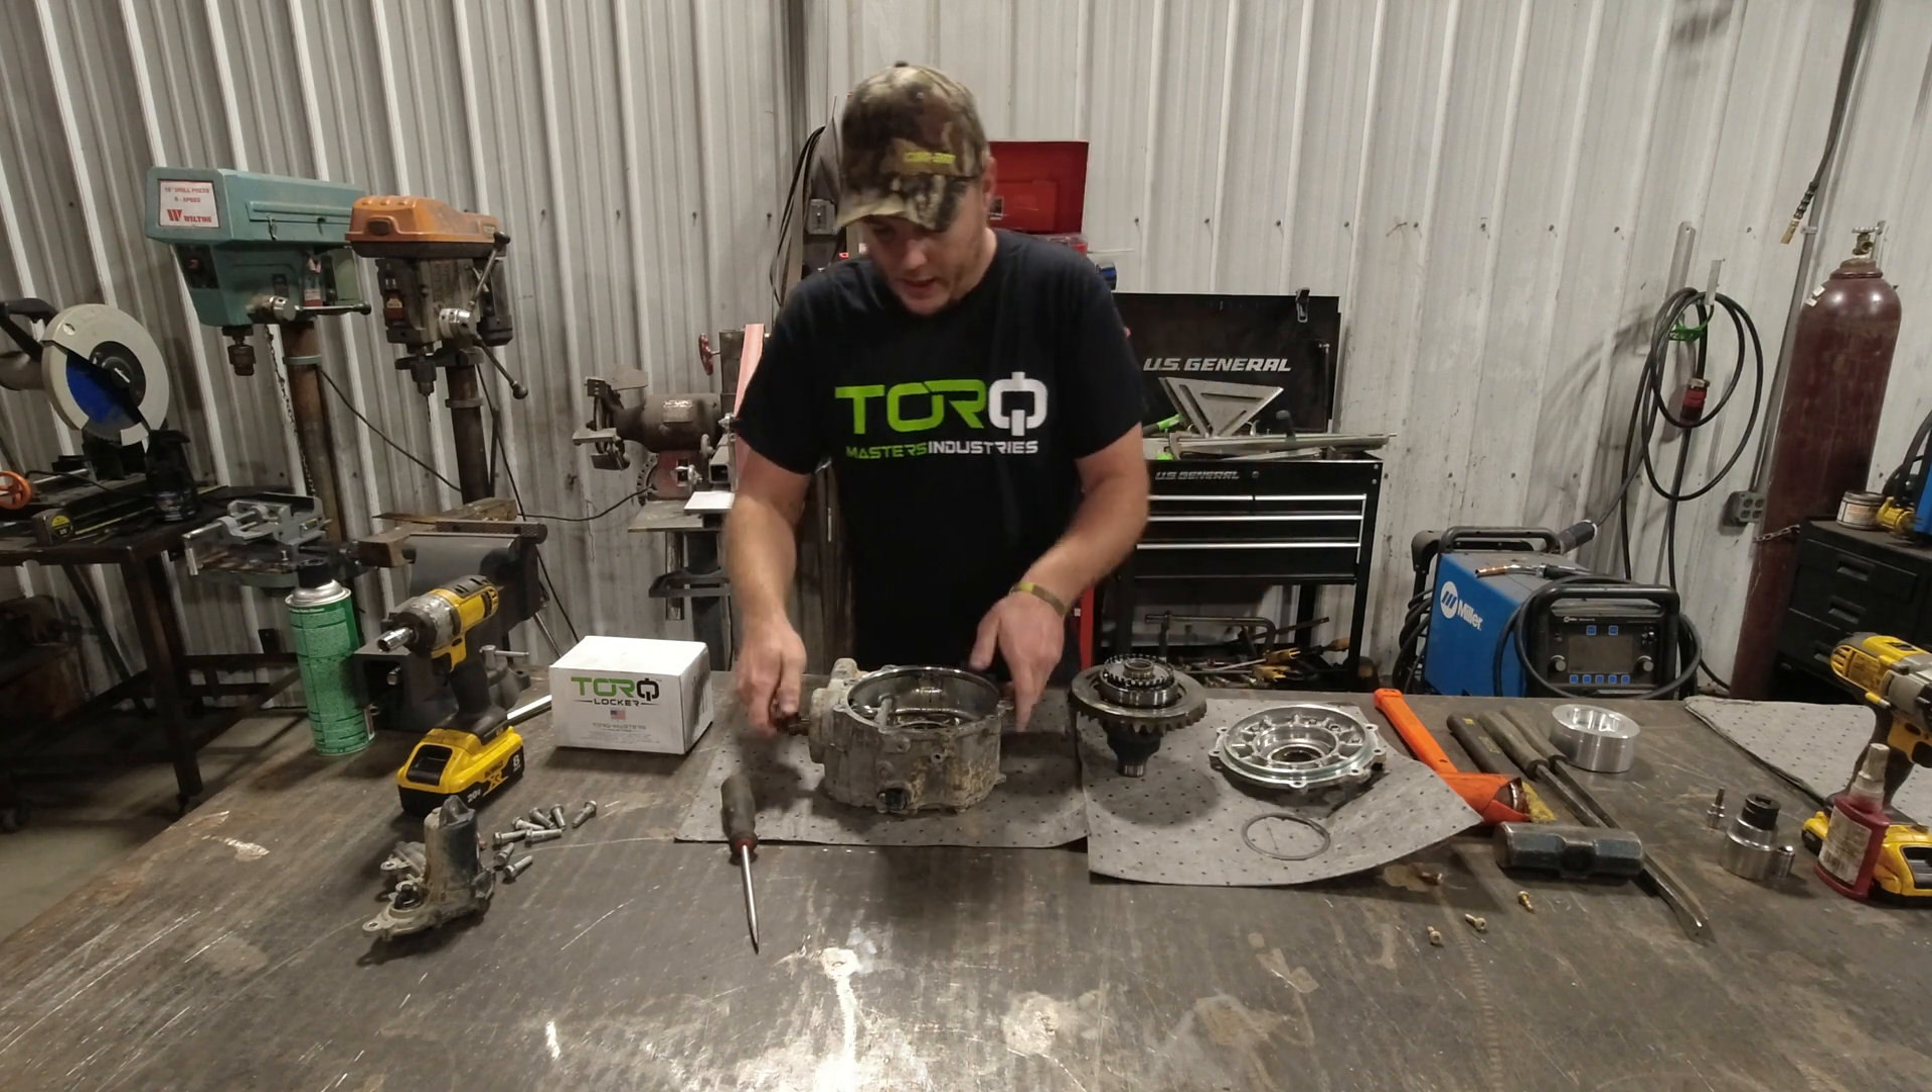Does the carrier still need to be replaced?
Yes.